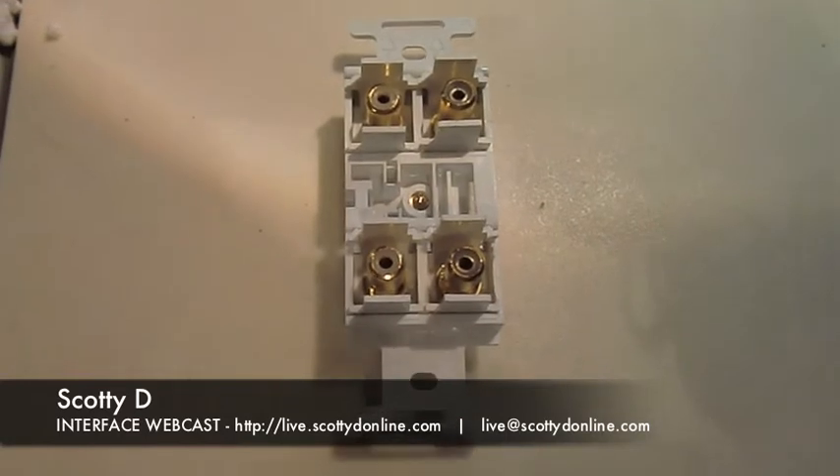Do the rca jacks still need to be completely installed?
No.